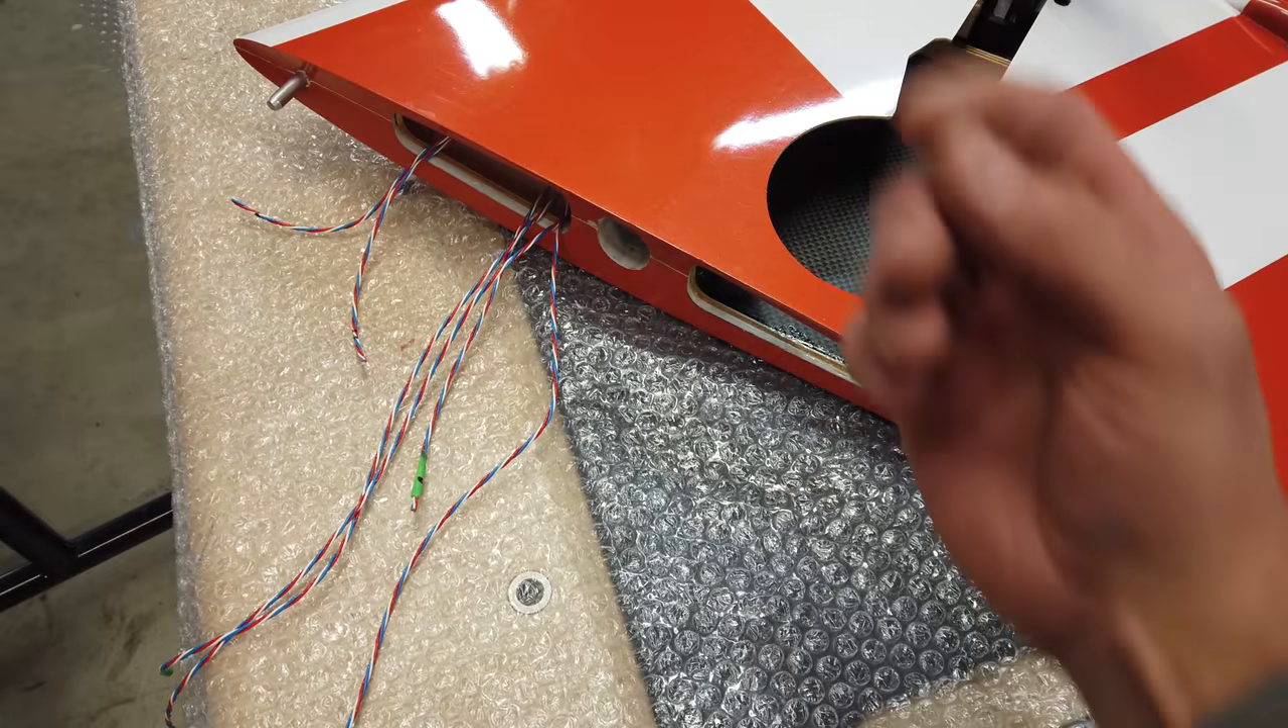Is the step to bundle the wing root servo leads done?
No.